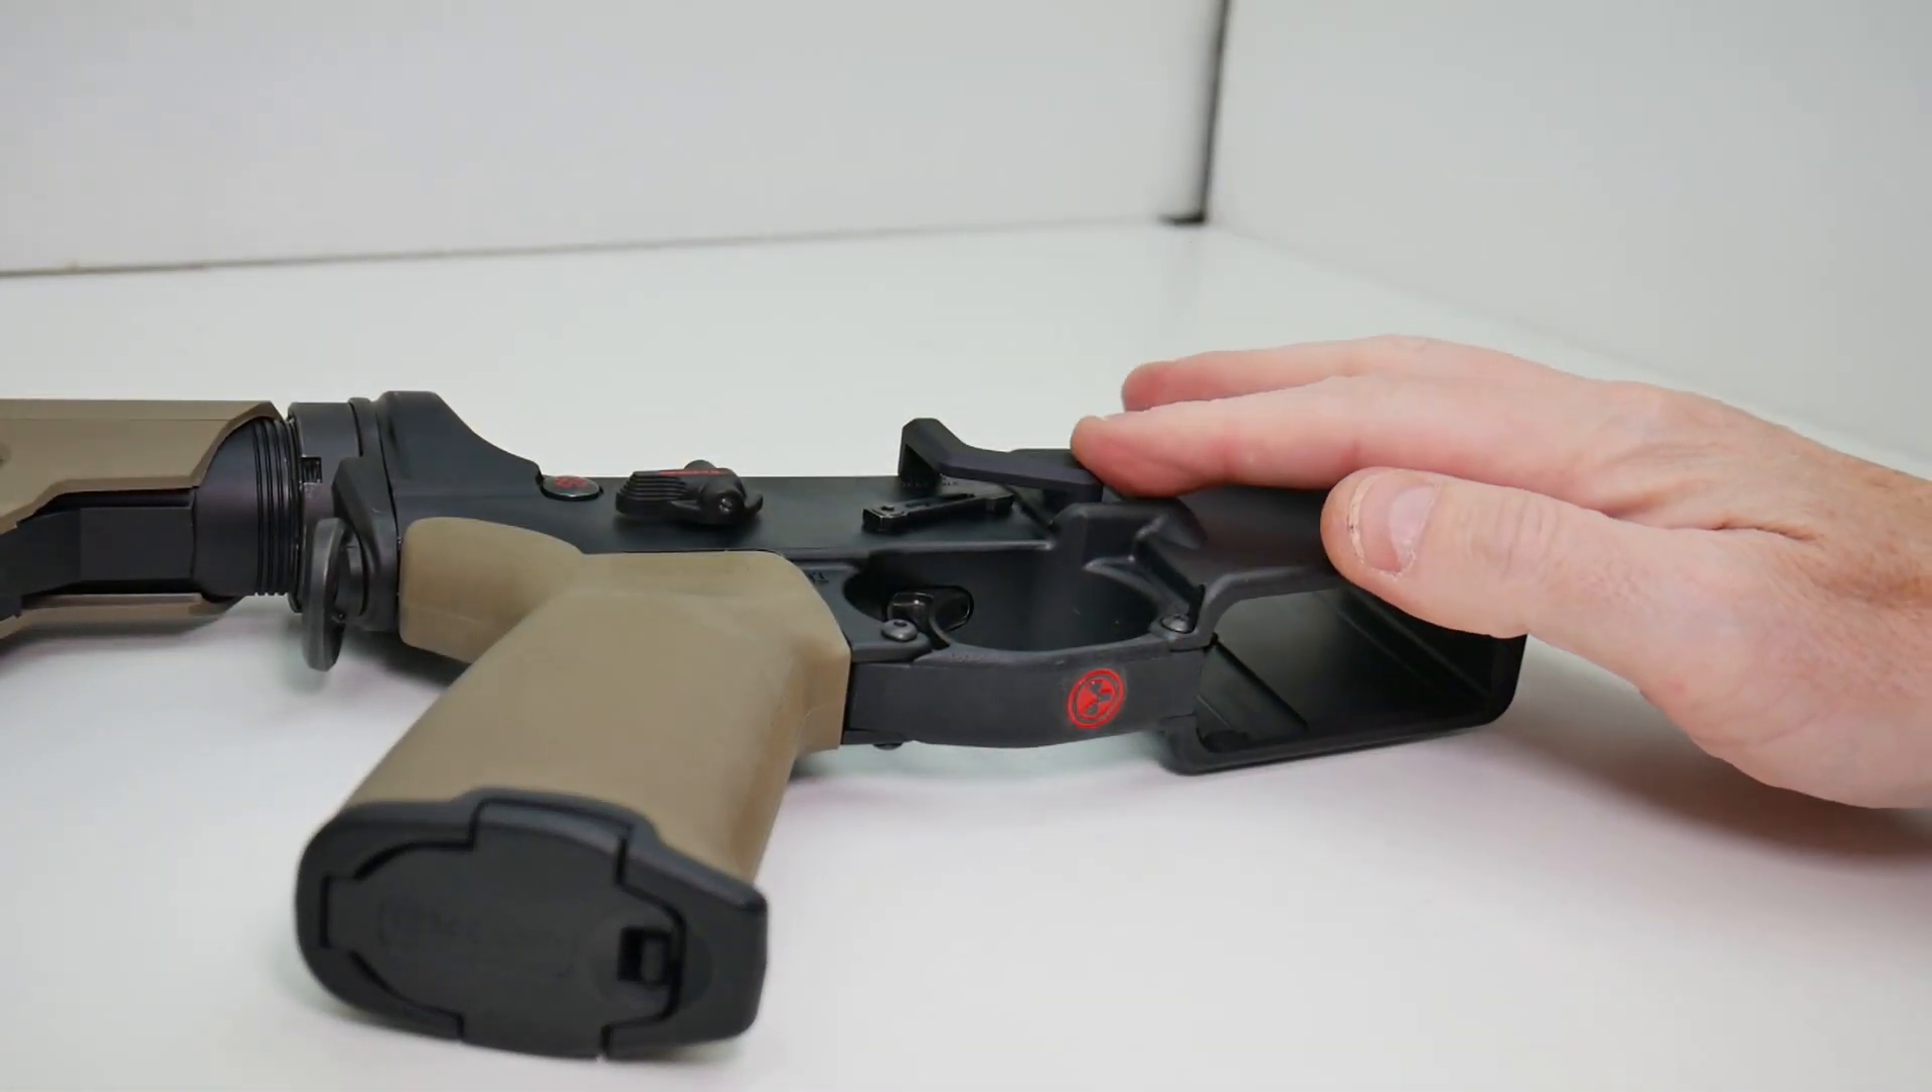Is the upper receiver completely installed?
No.